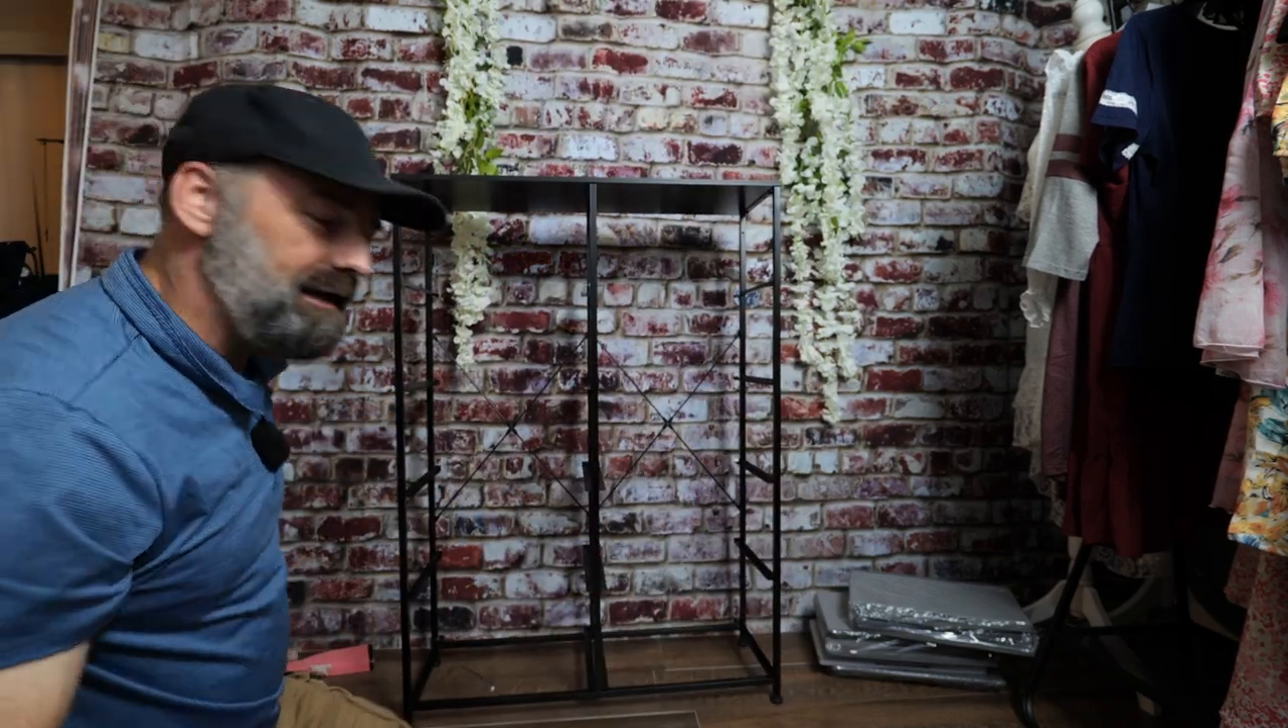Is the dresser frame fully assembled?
Yes.